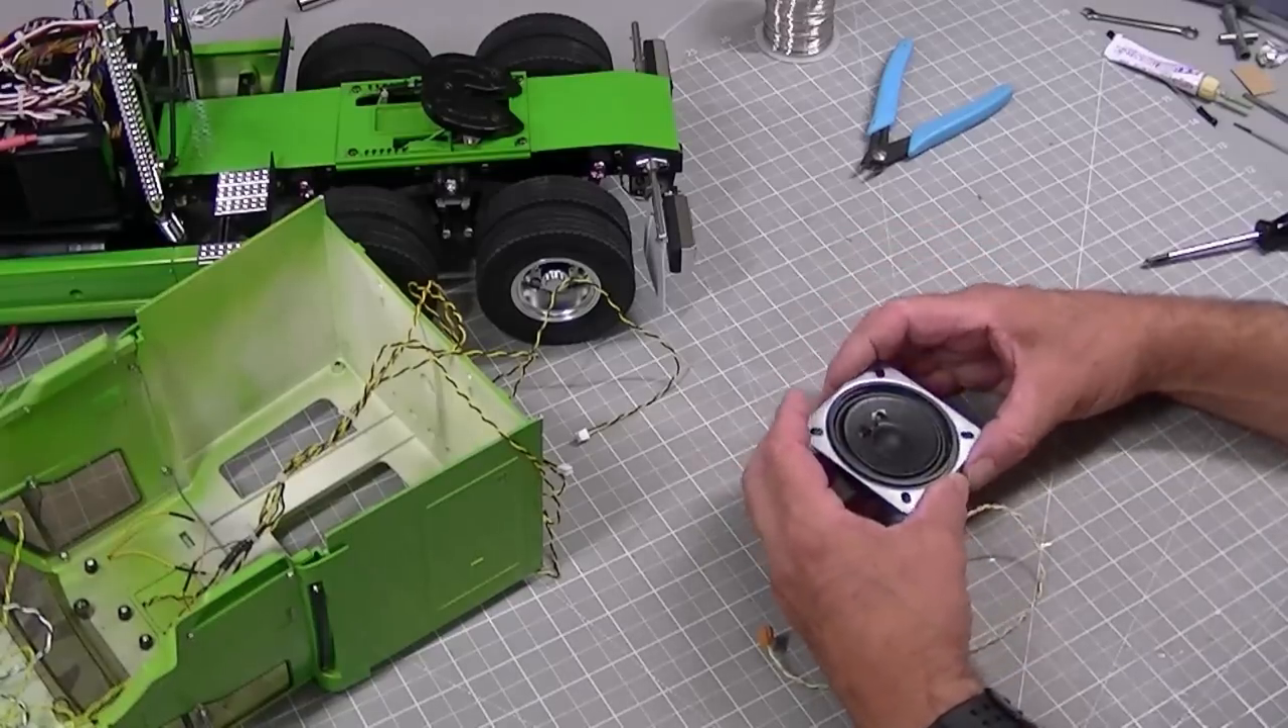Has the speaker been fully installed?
No.